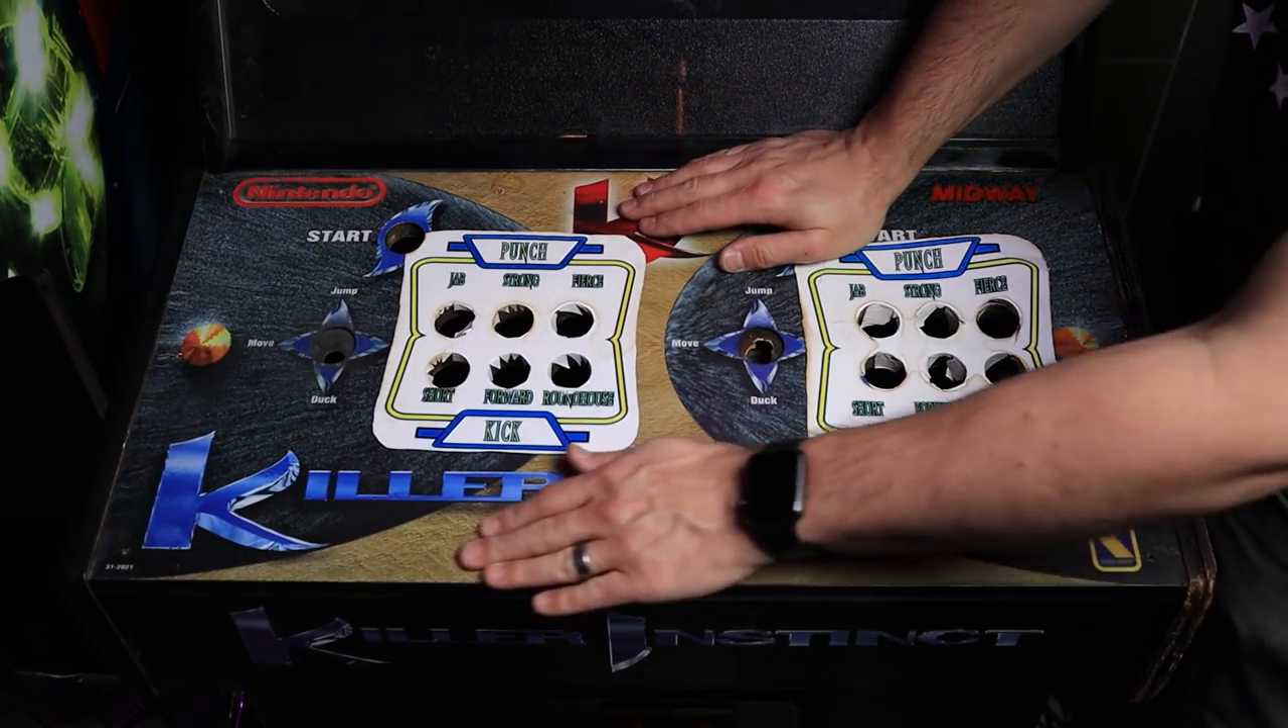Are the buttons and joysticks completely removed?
Yes.